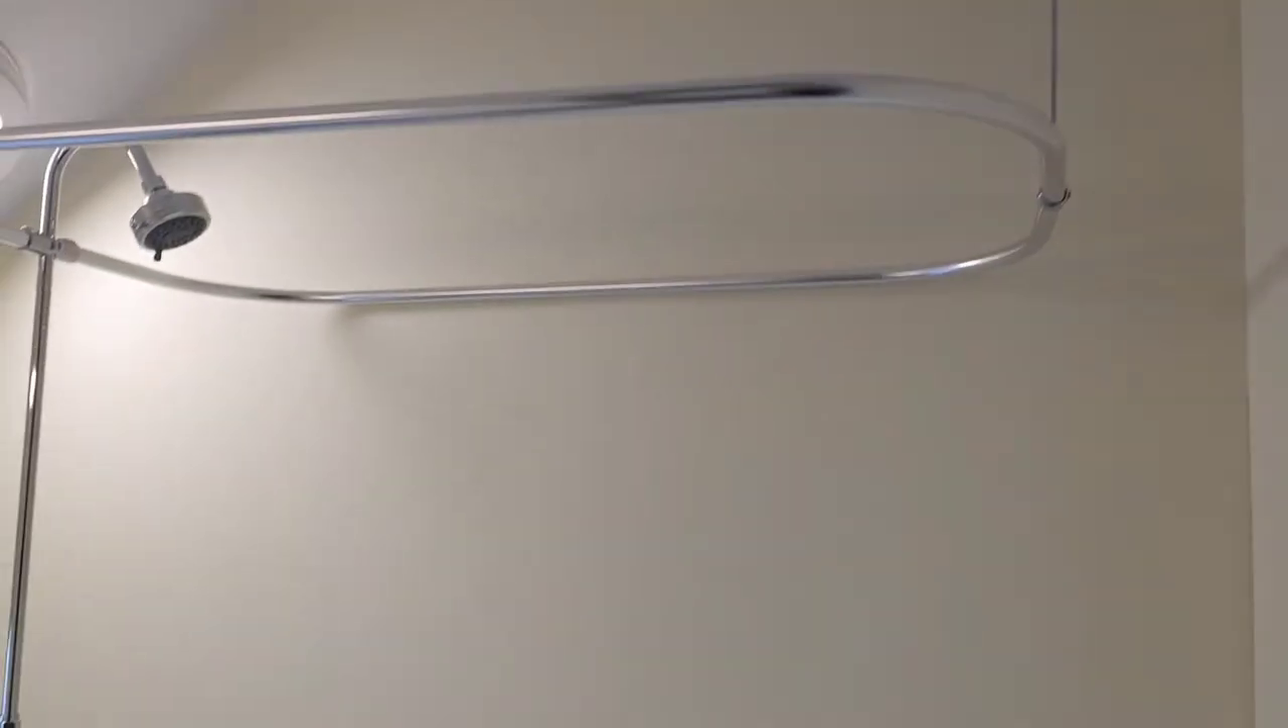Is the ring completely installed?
Yes.